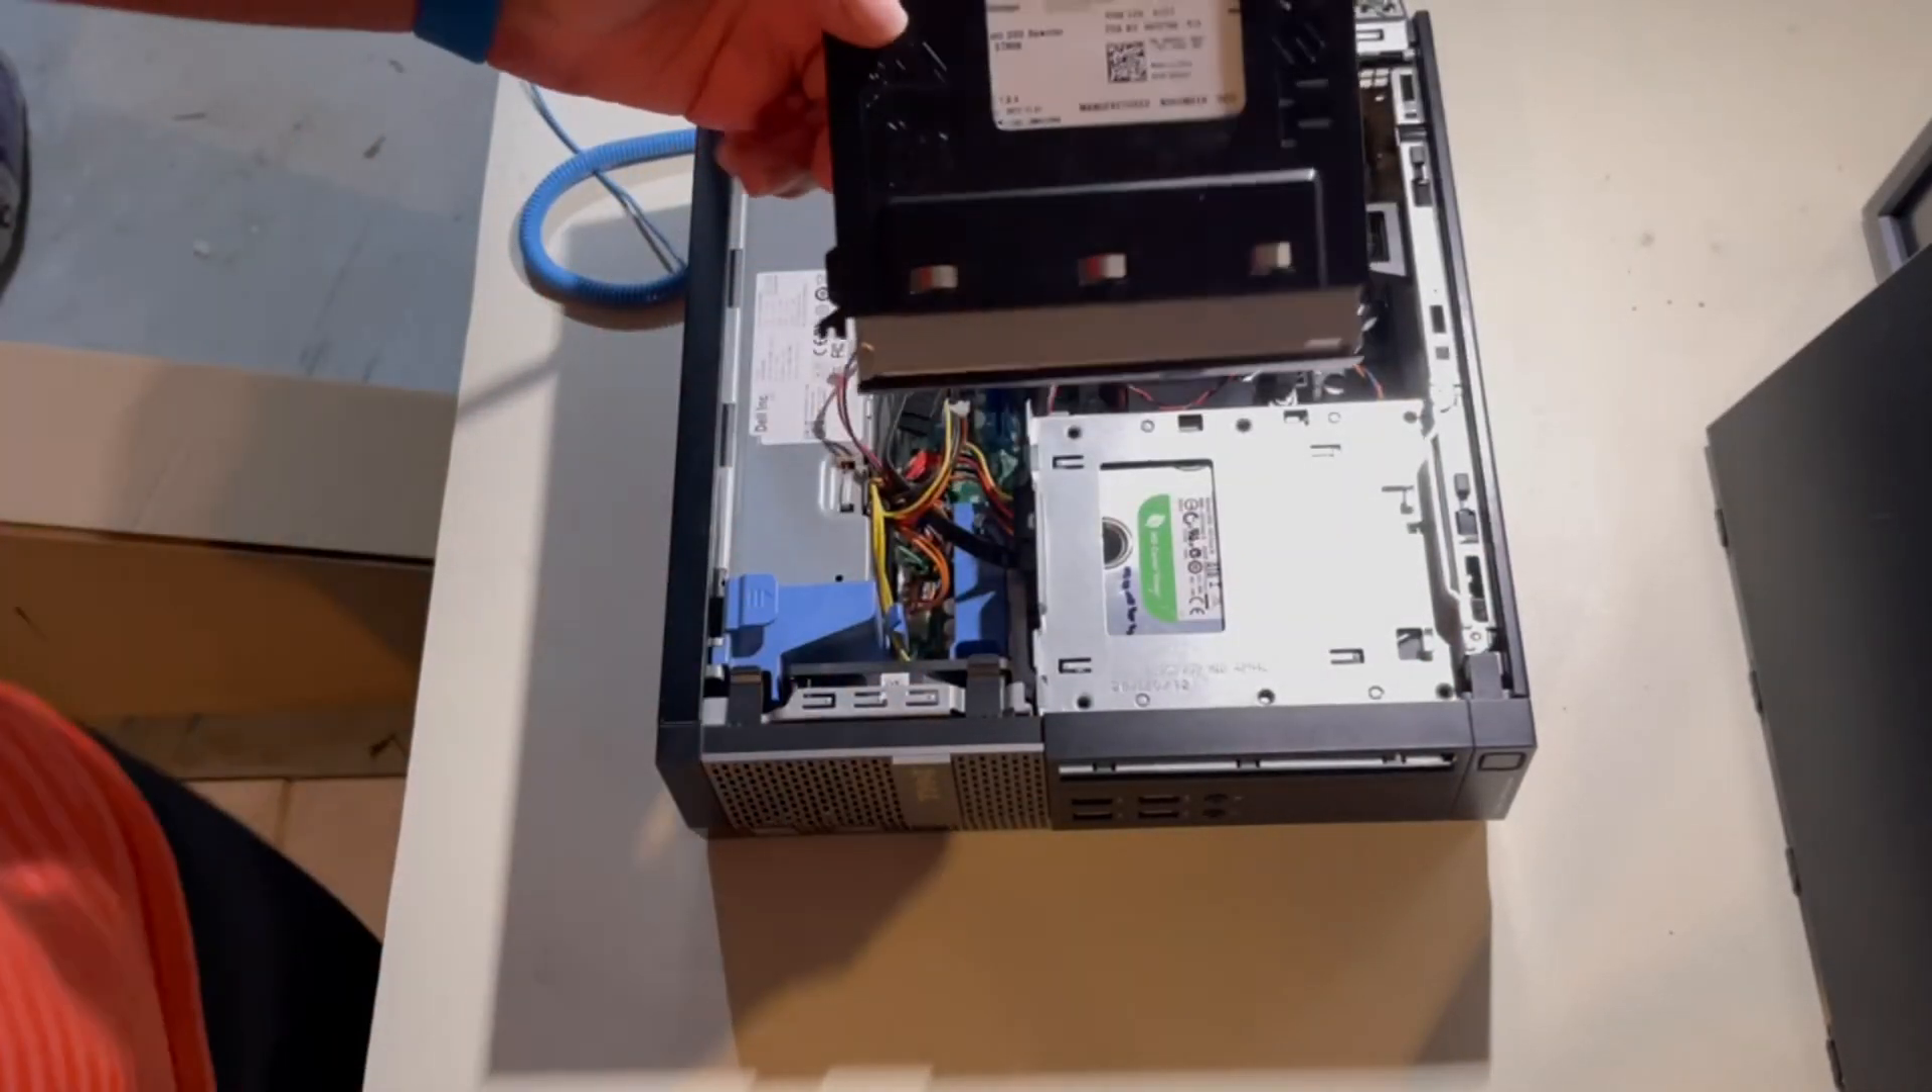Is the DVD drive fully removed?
Yes.